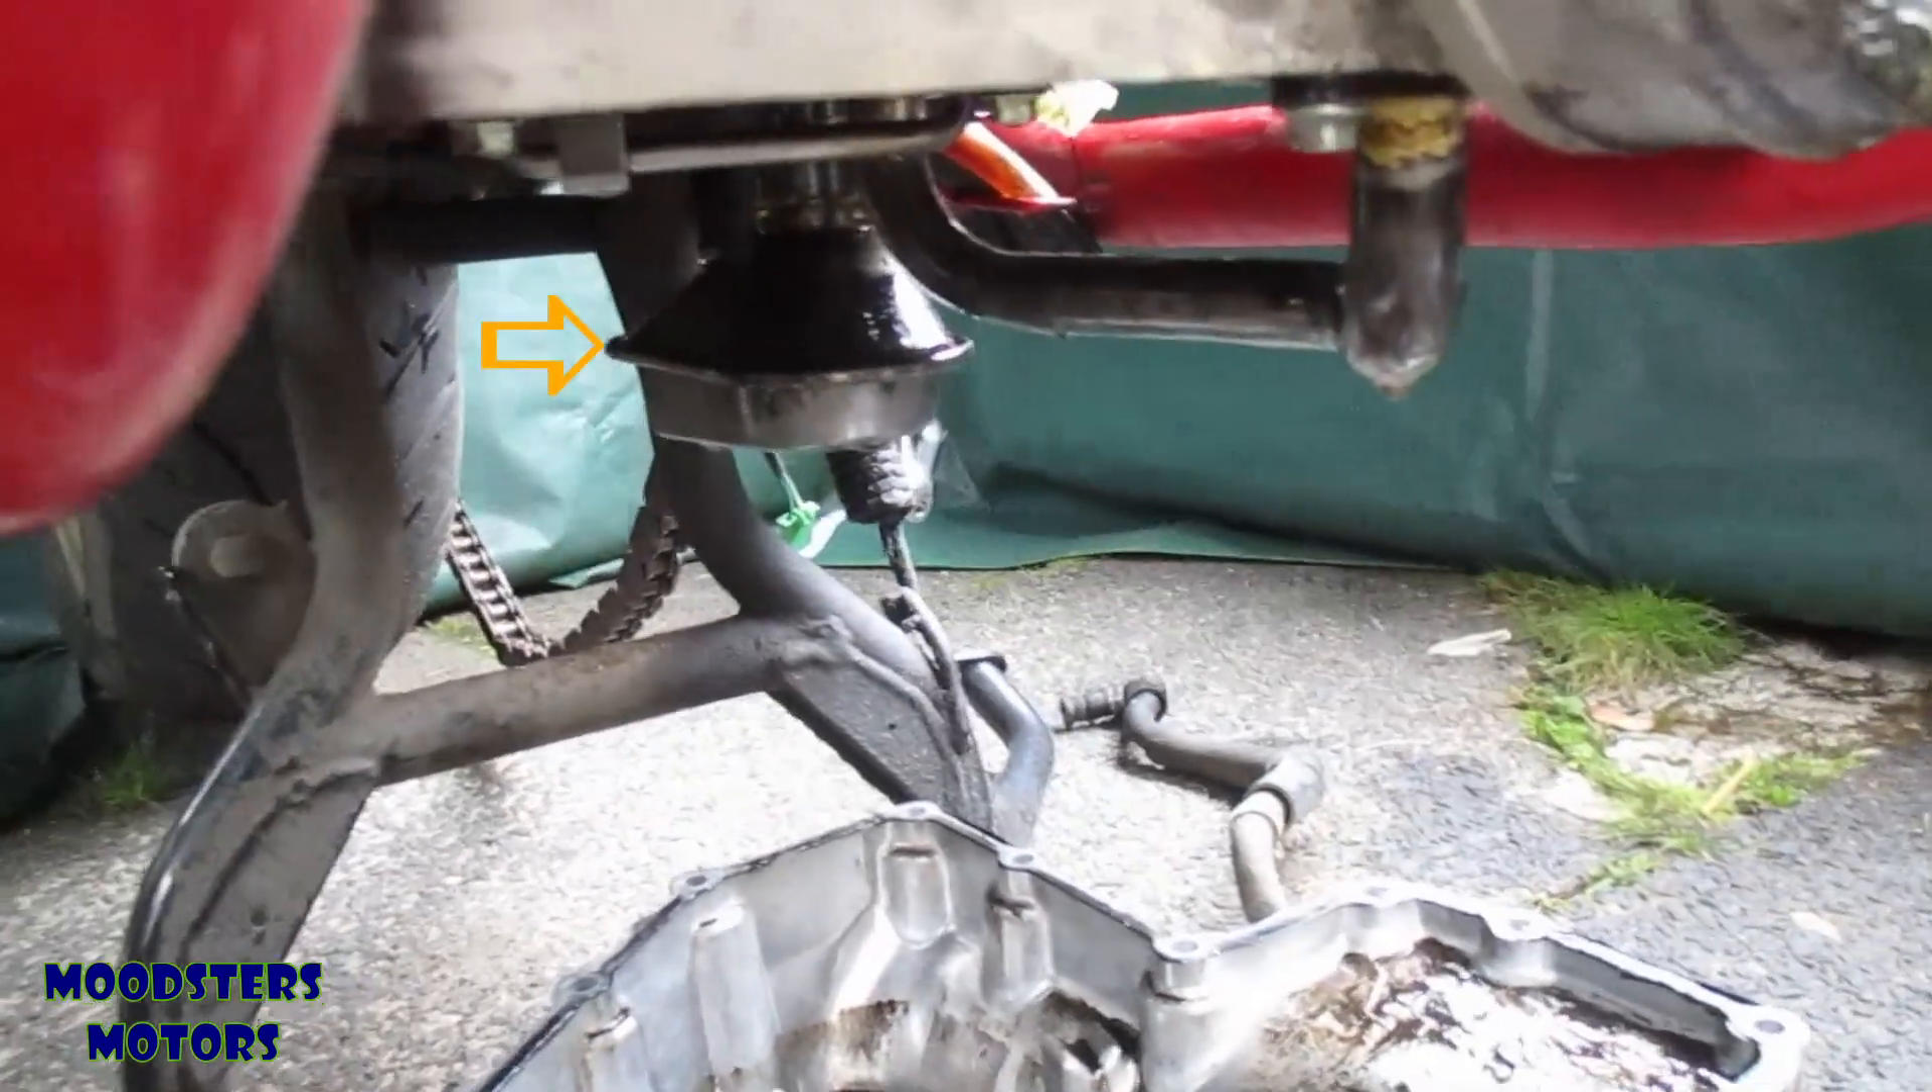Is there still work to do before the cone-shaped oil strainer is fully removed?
Yes.